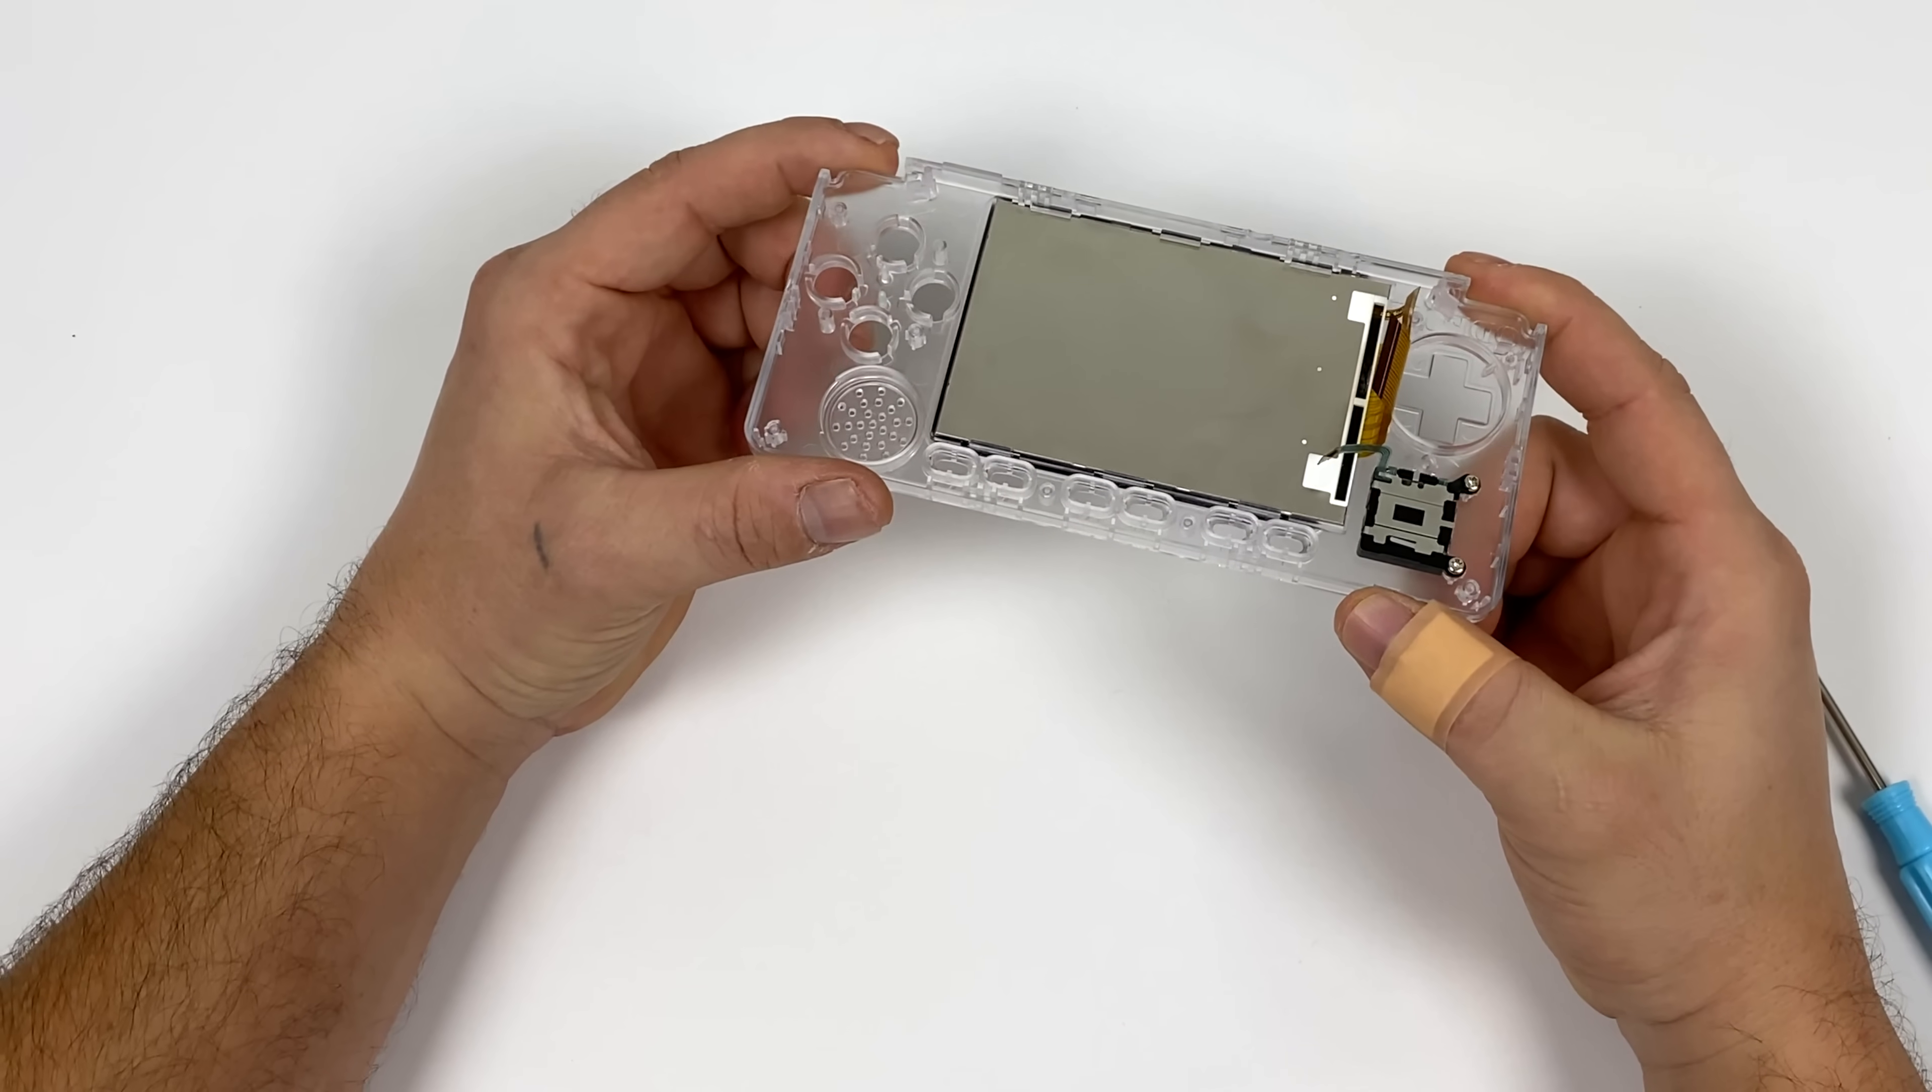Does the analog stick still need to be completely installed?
No.